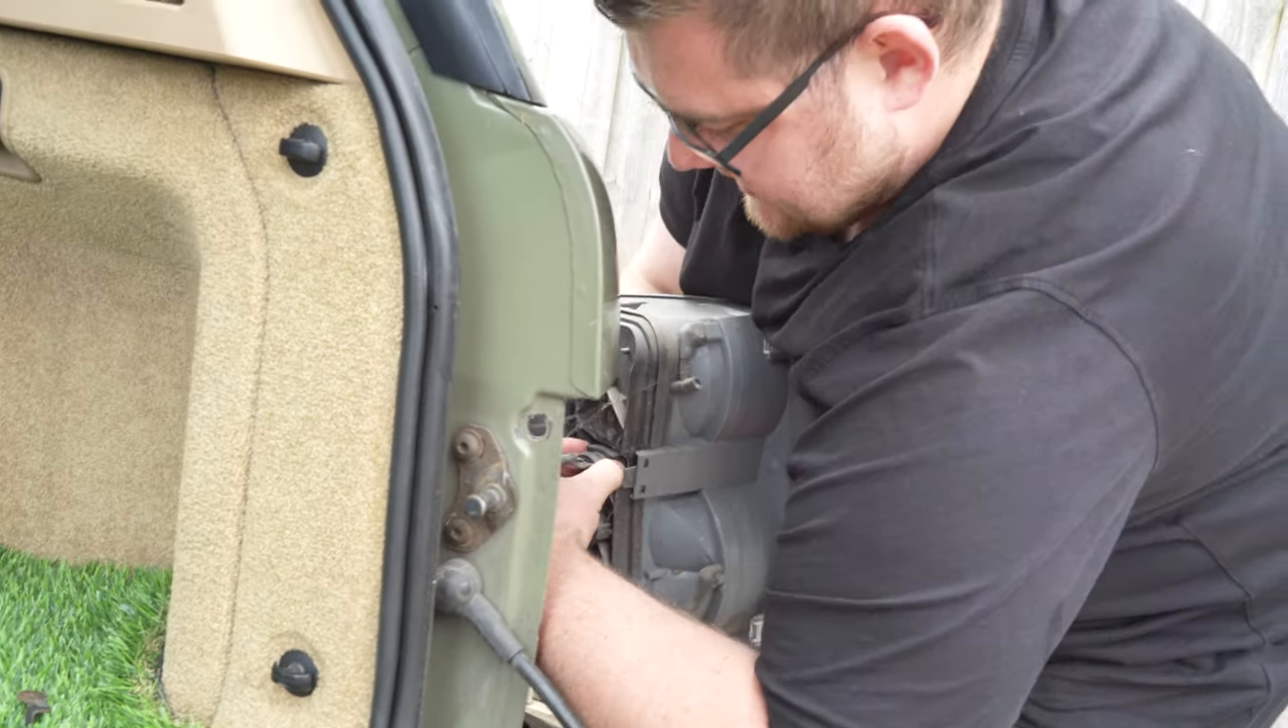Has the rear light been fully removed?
No.